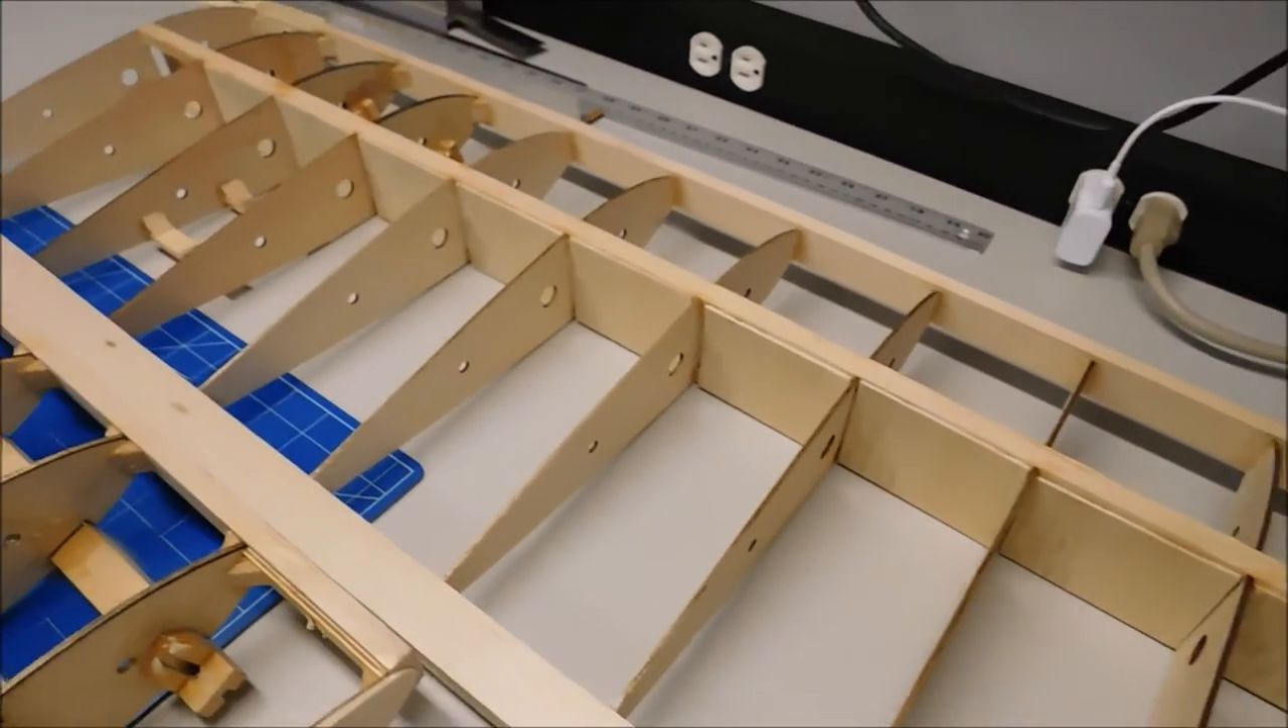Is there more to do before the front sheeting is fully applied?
Yes.